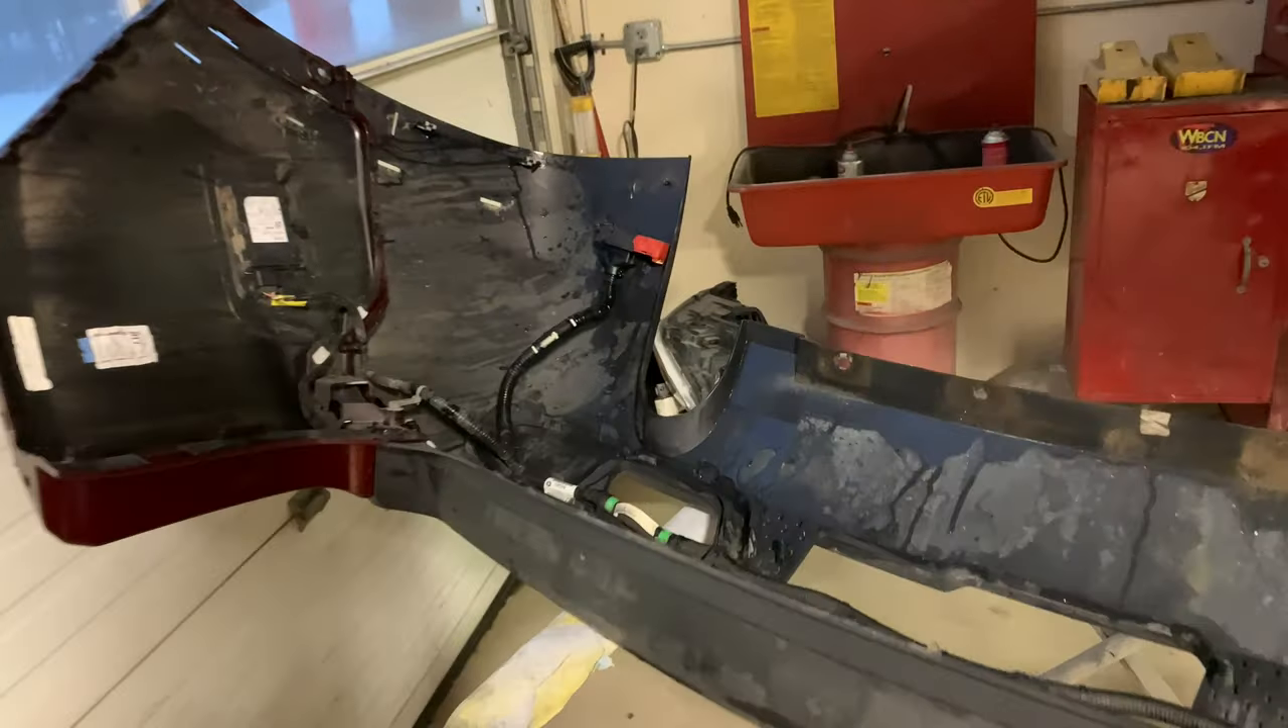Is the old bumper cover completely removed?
Yes.